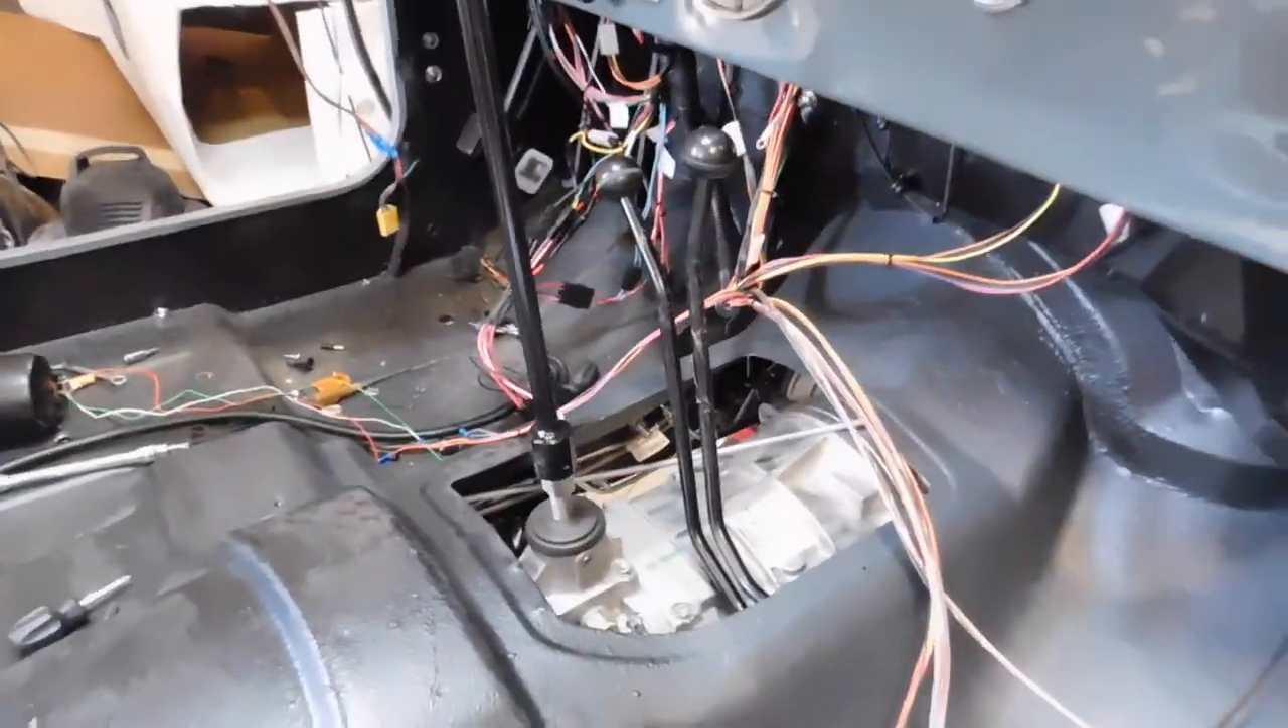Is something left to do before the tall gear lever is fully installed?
No.